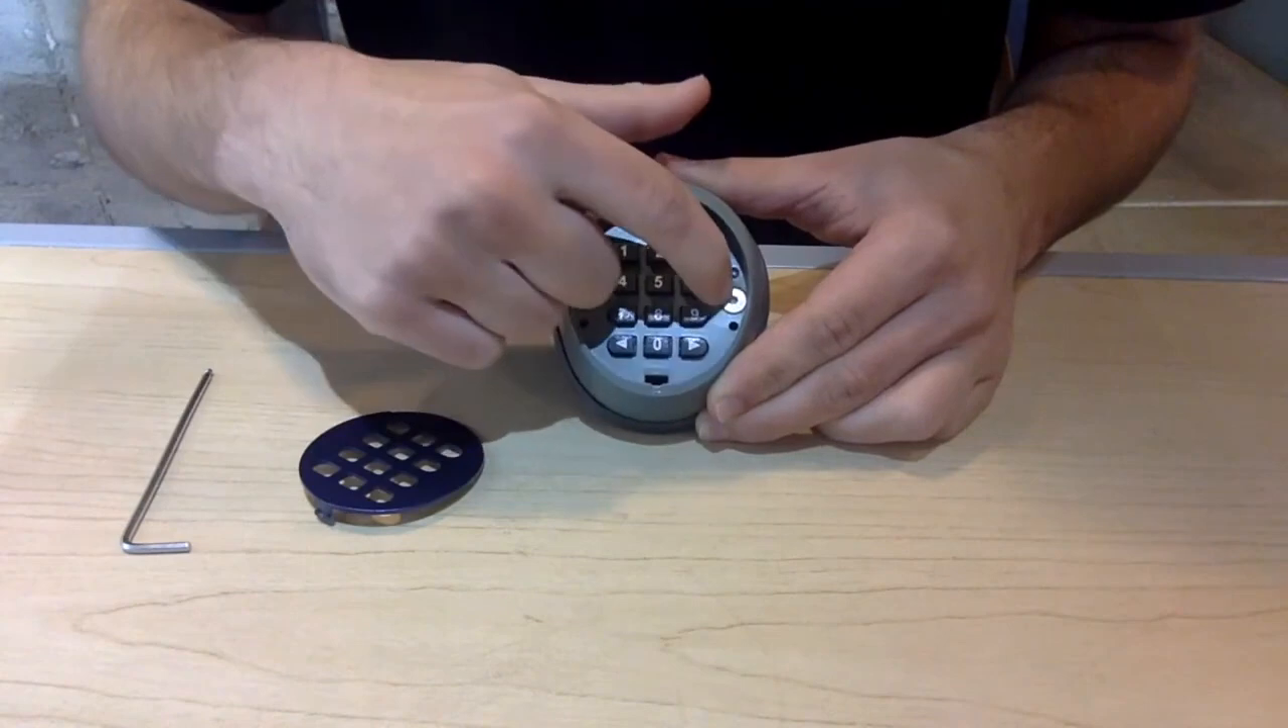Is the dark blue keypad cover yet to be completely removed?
No.